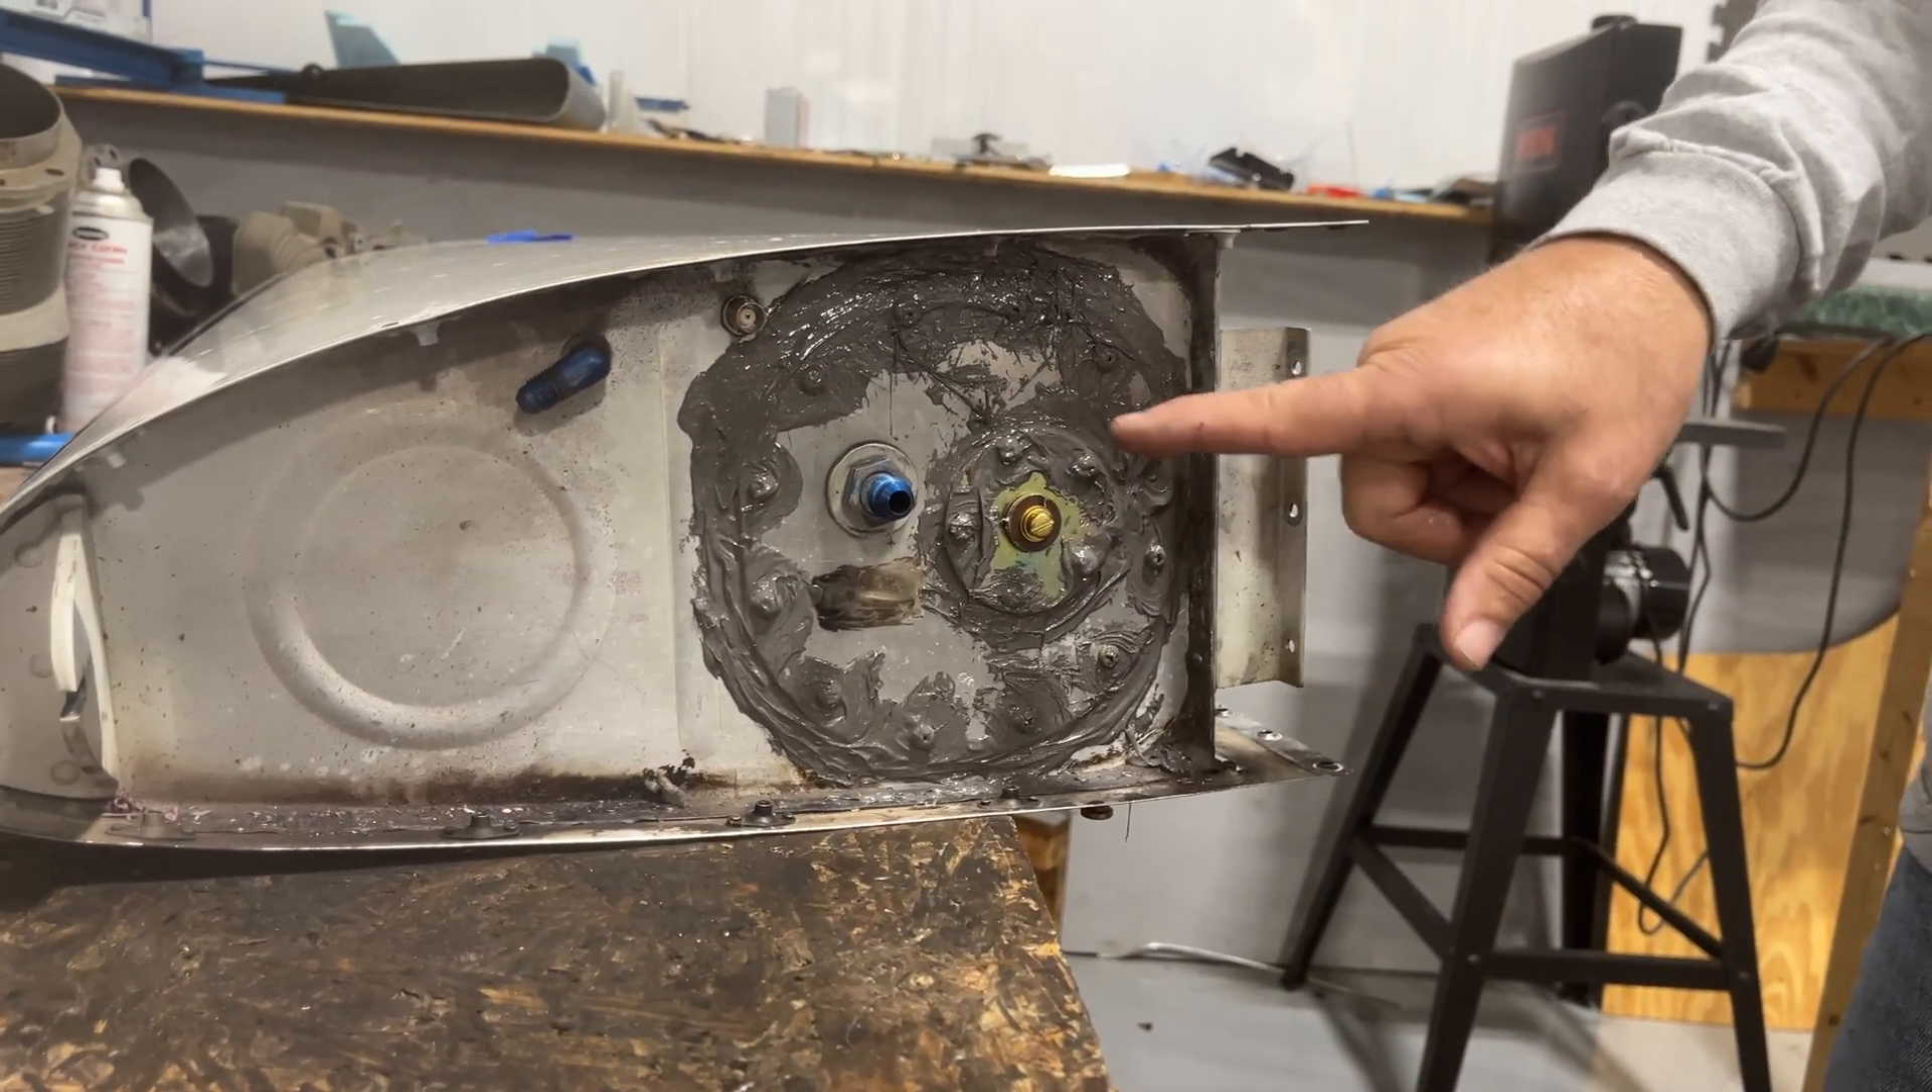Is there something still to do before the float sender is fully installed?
No.